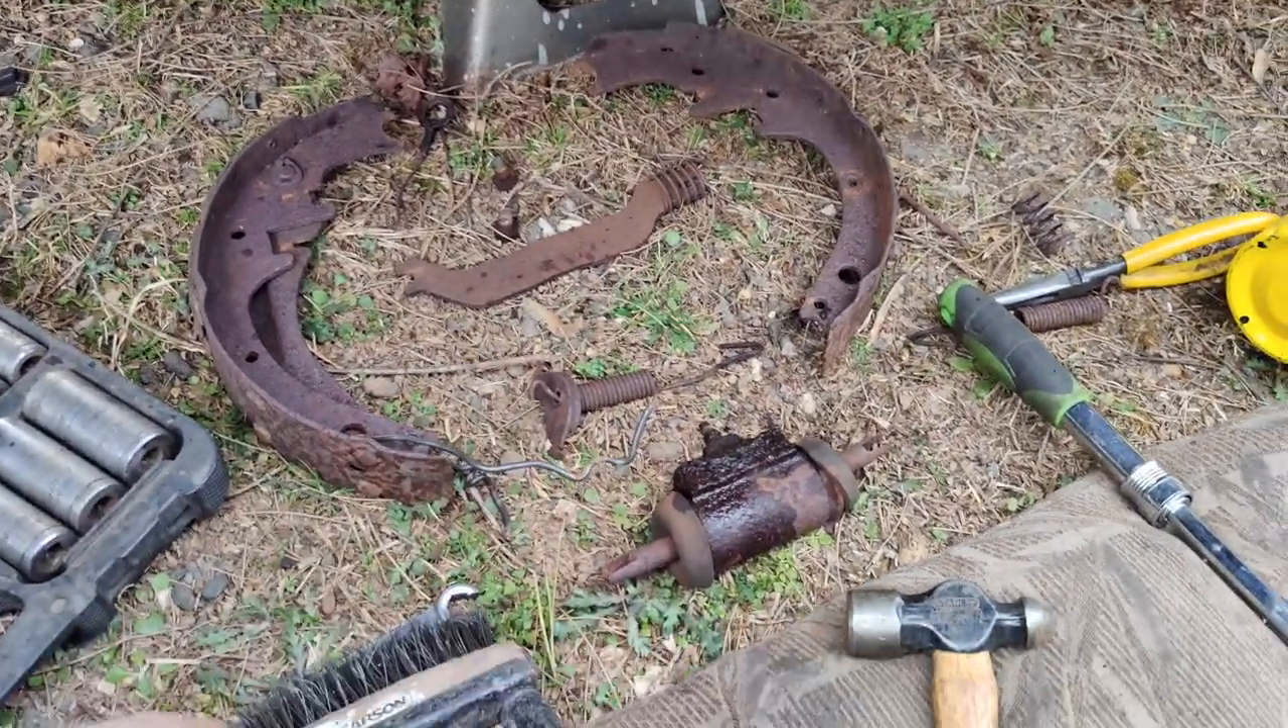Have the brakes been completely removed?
Yes.